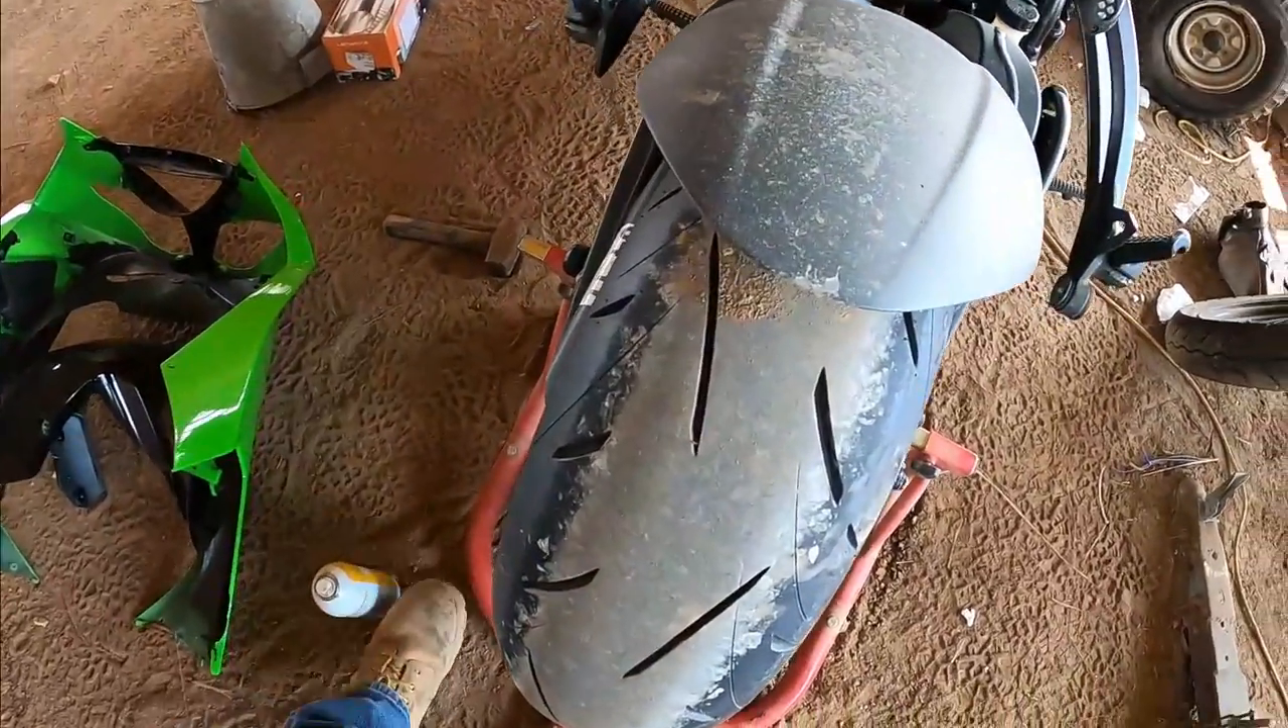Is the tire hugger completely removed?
No.